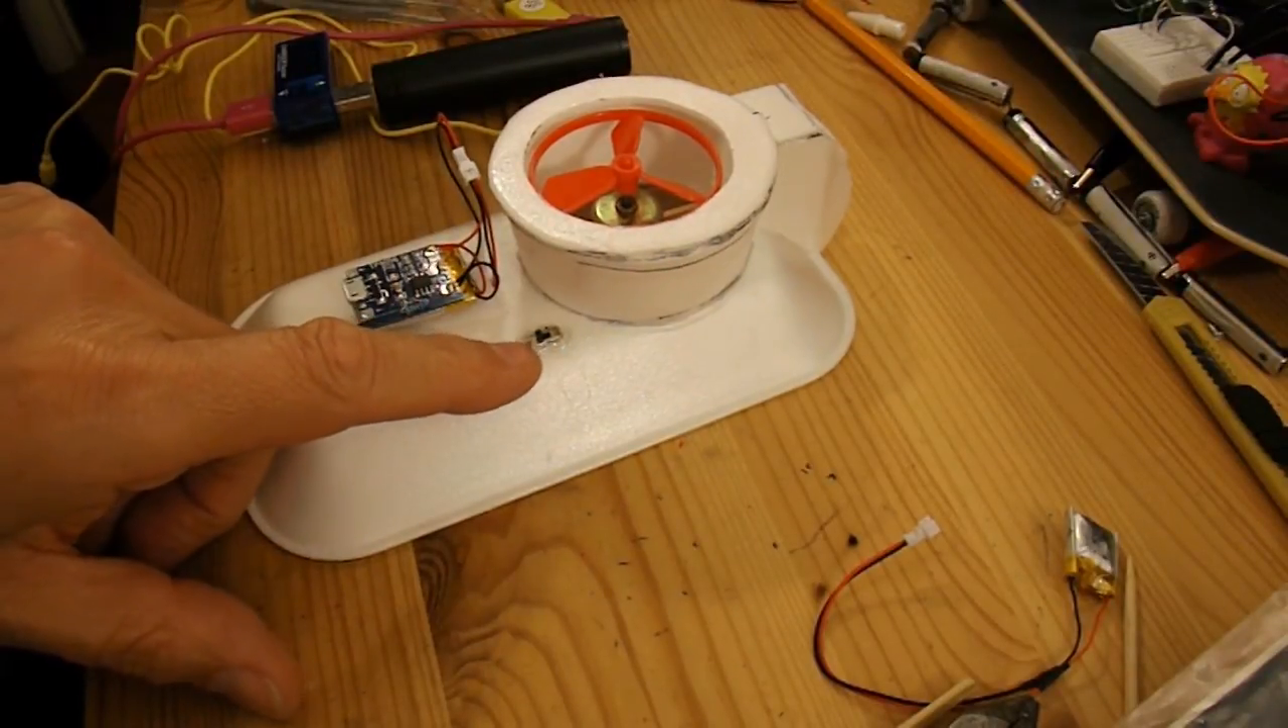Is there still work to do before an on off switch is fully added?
No.